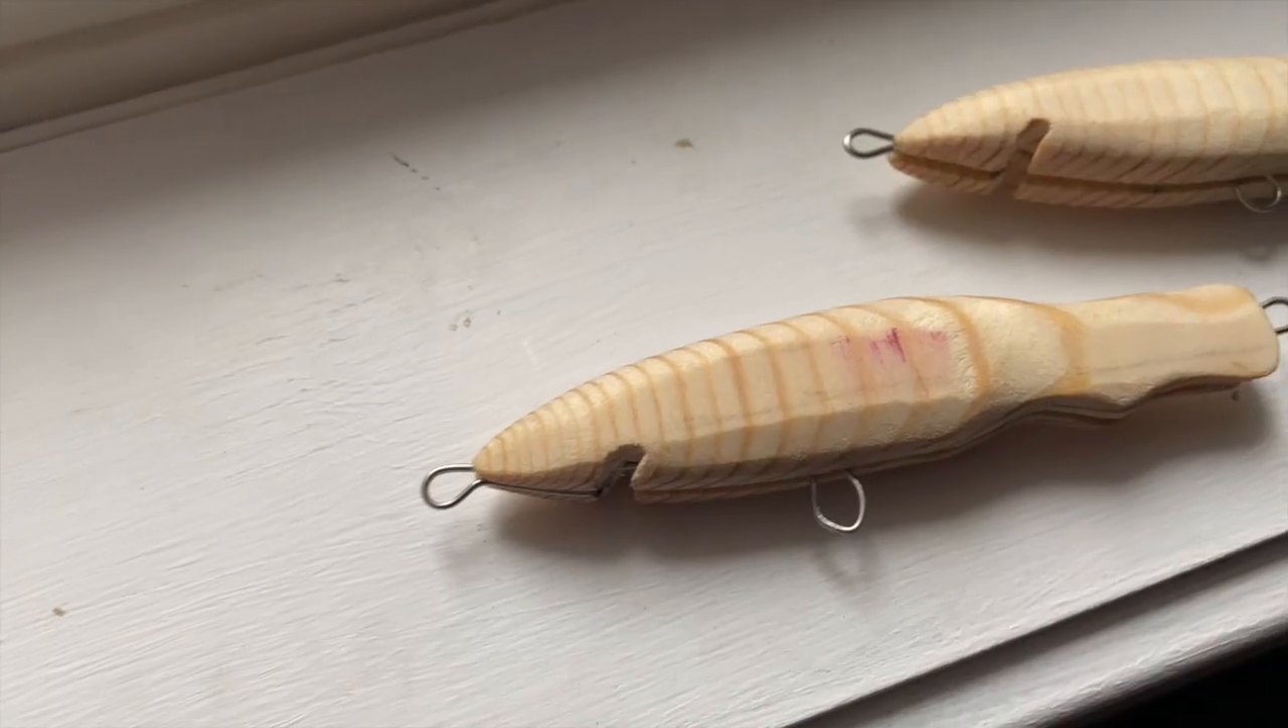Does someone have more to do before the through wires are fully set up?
No.